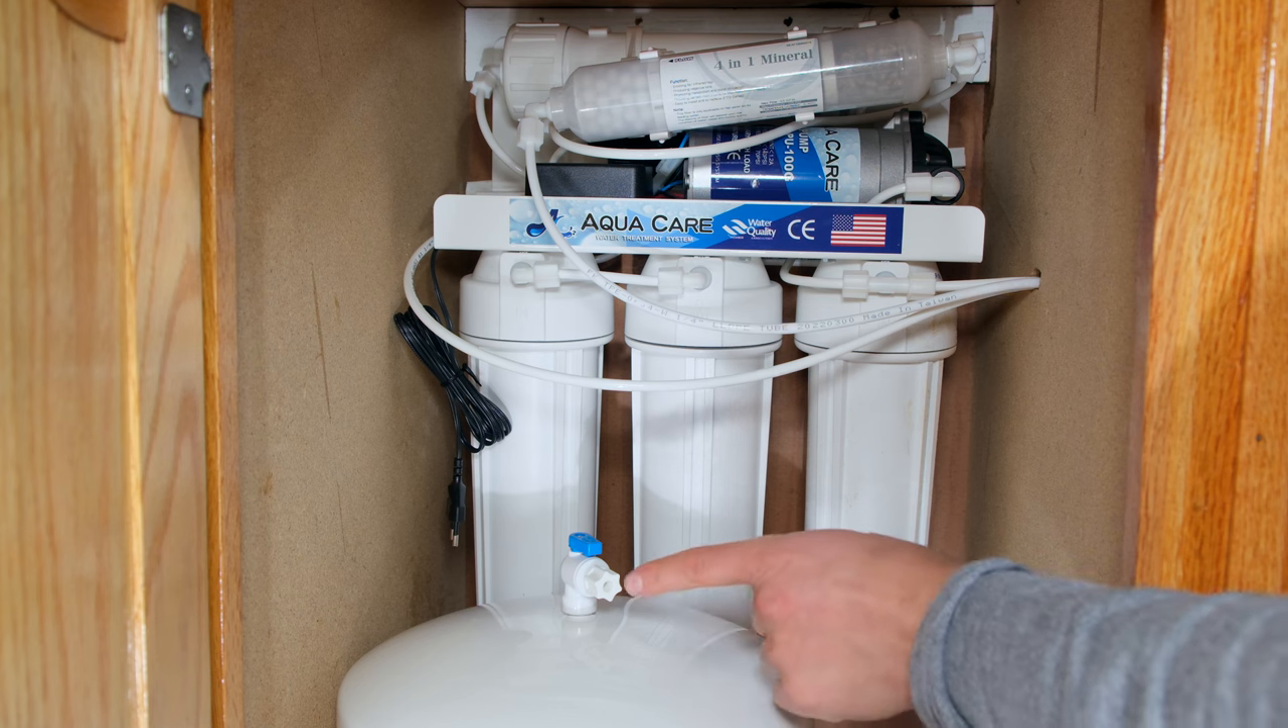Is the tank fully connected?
No.